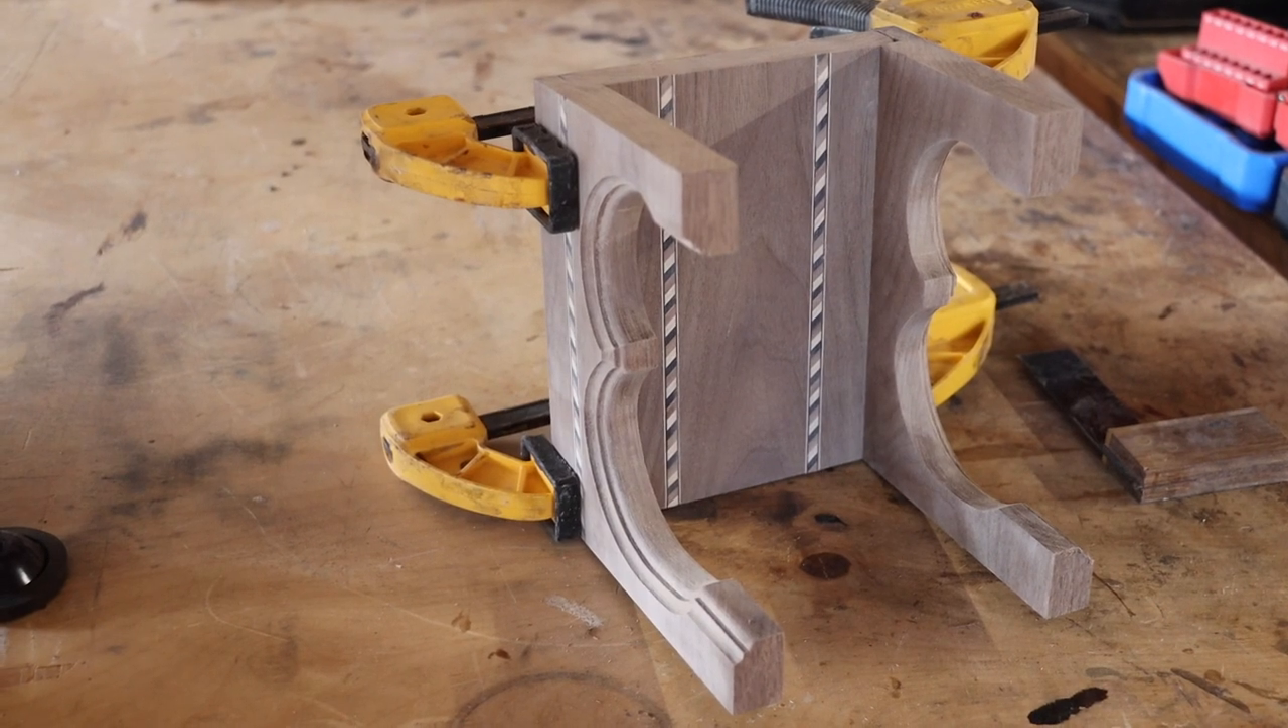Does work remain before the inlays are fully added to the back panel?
No.